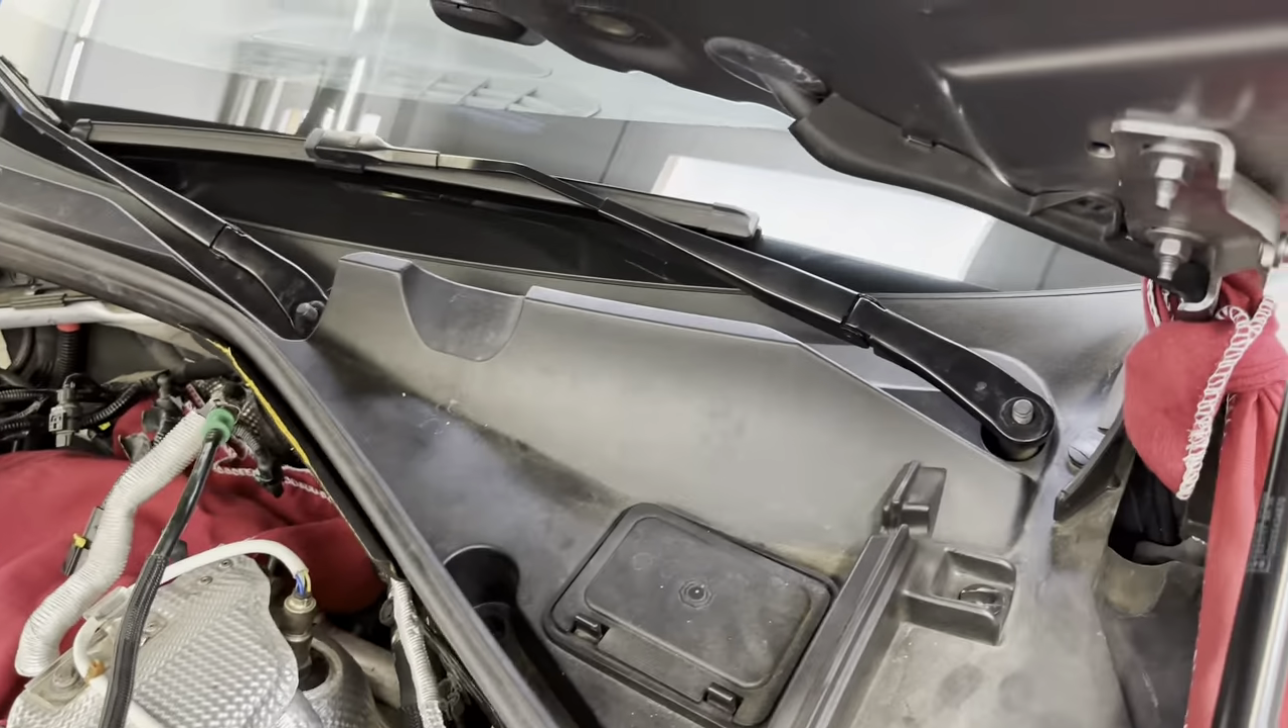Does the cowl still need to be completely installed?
No.